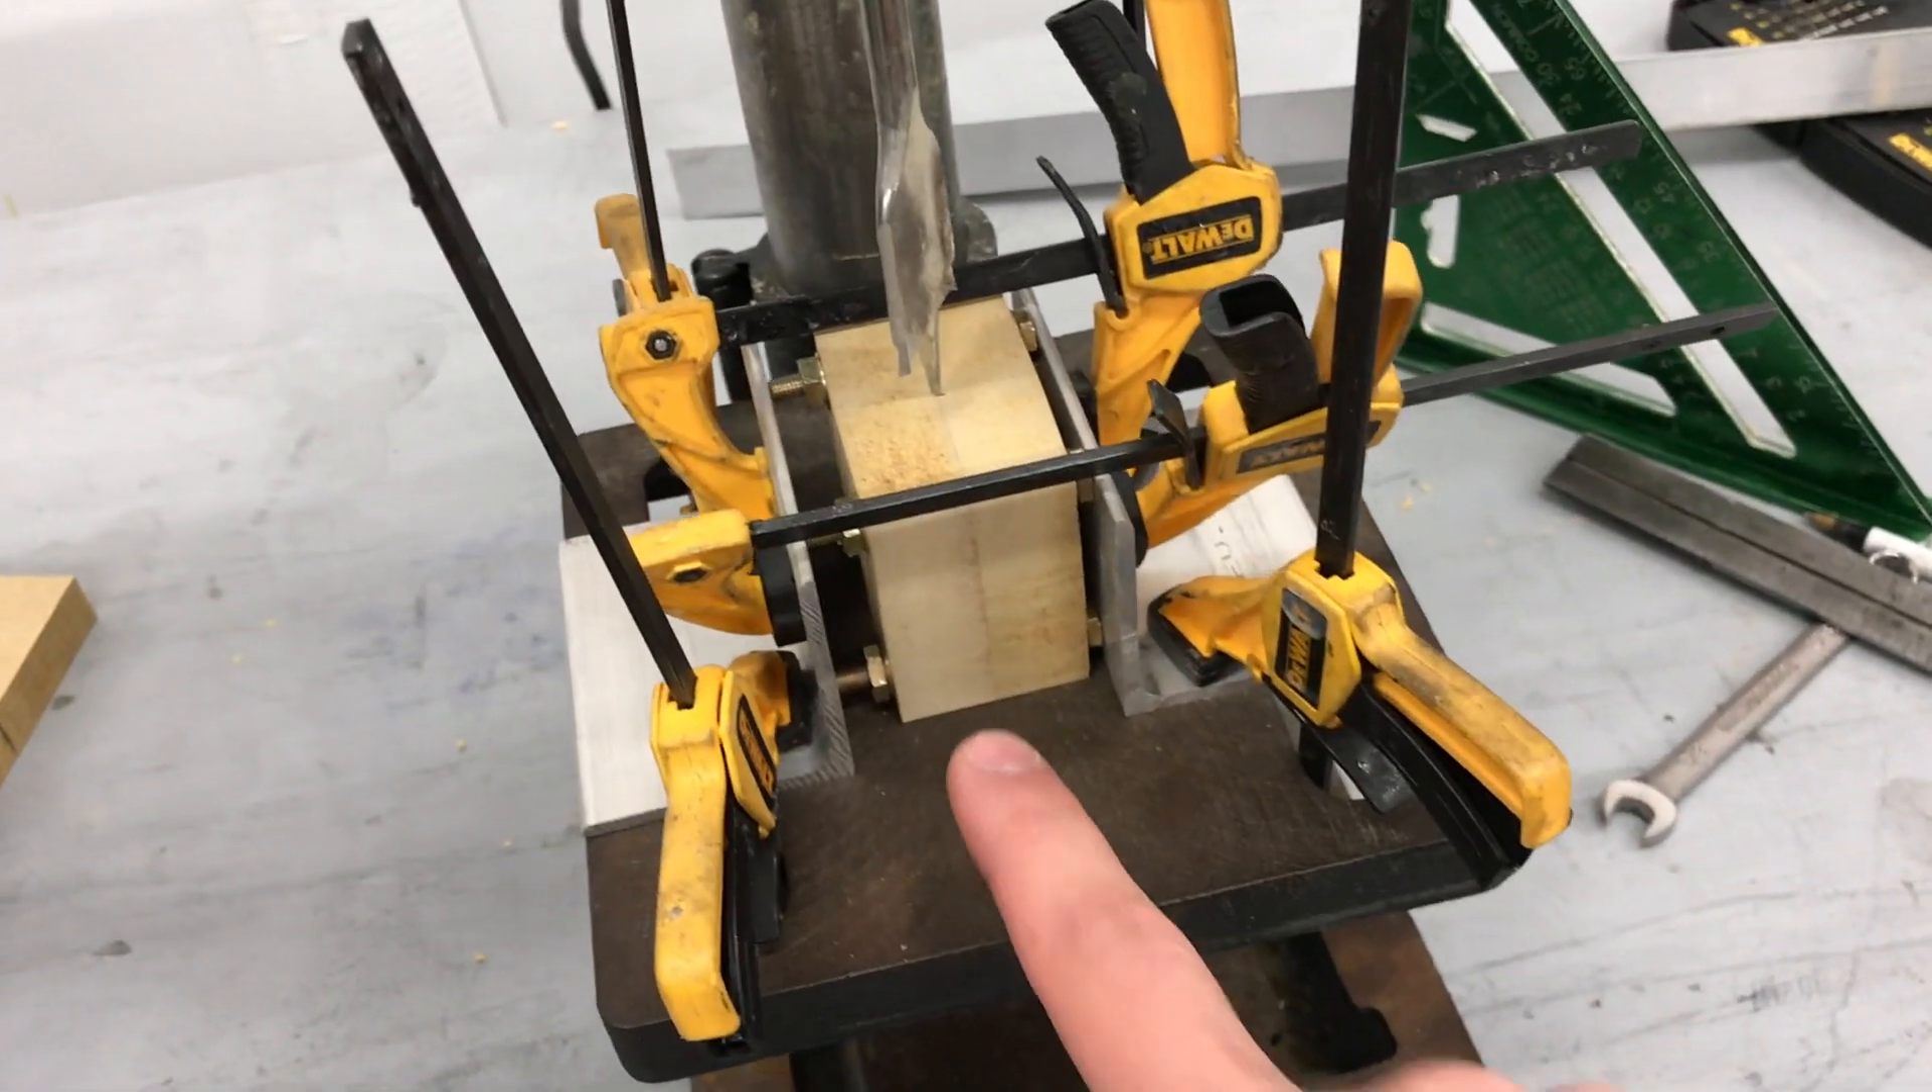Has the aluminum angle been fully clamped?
Yes.